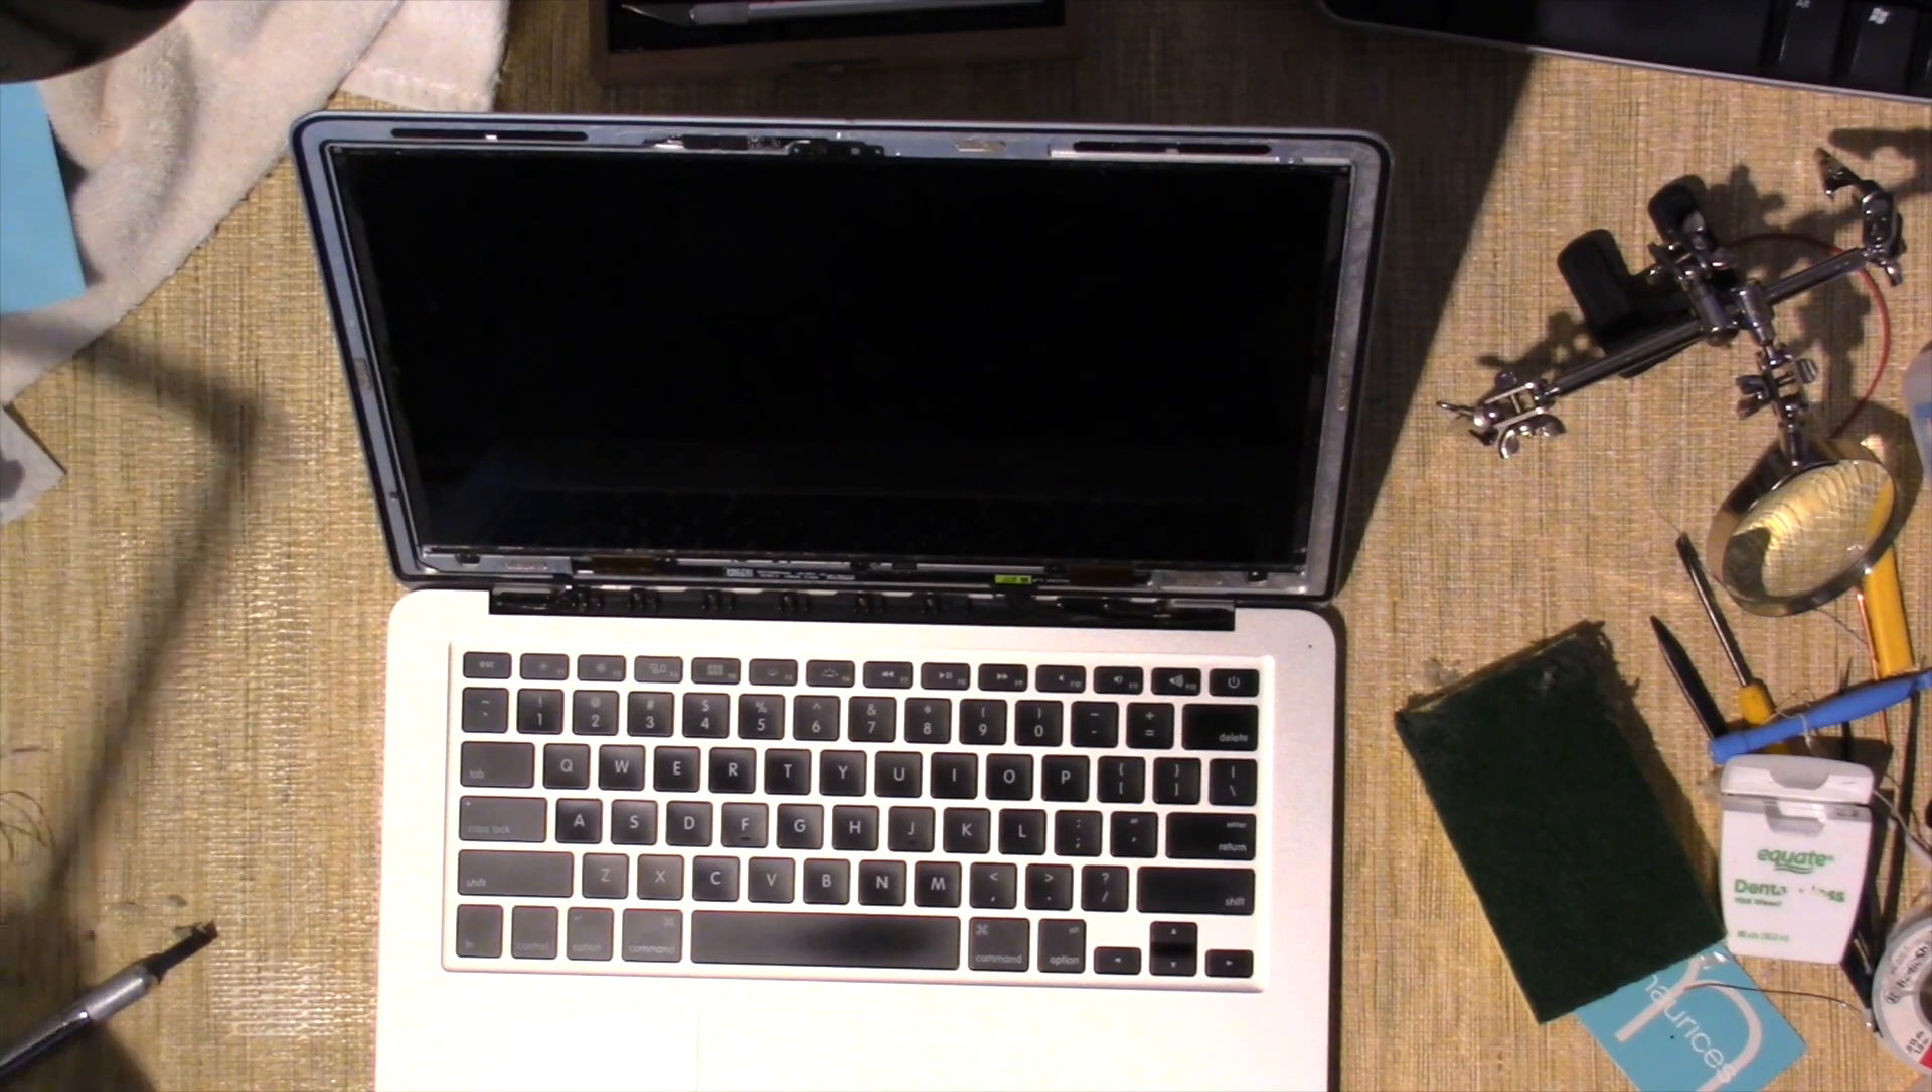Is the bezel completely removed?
Yes.